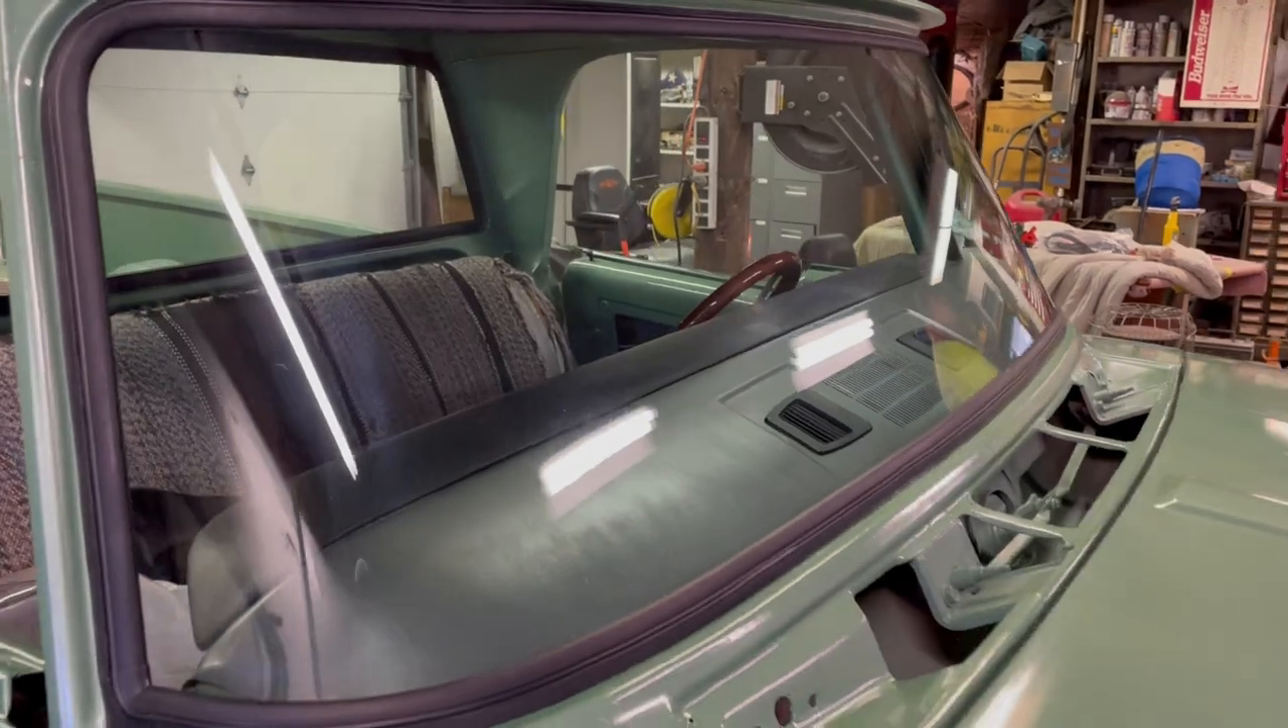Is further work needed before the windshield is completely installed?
No.